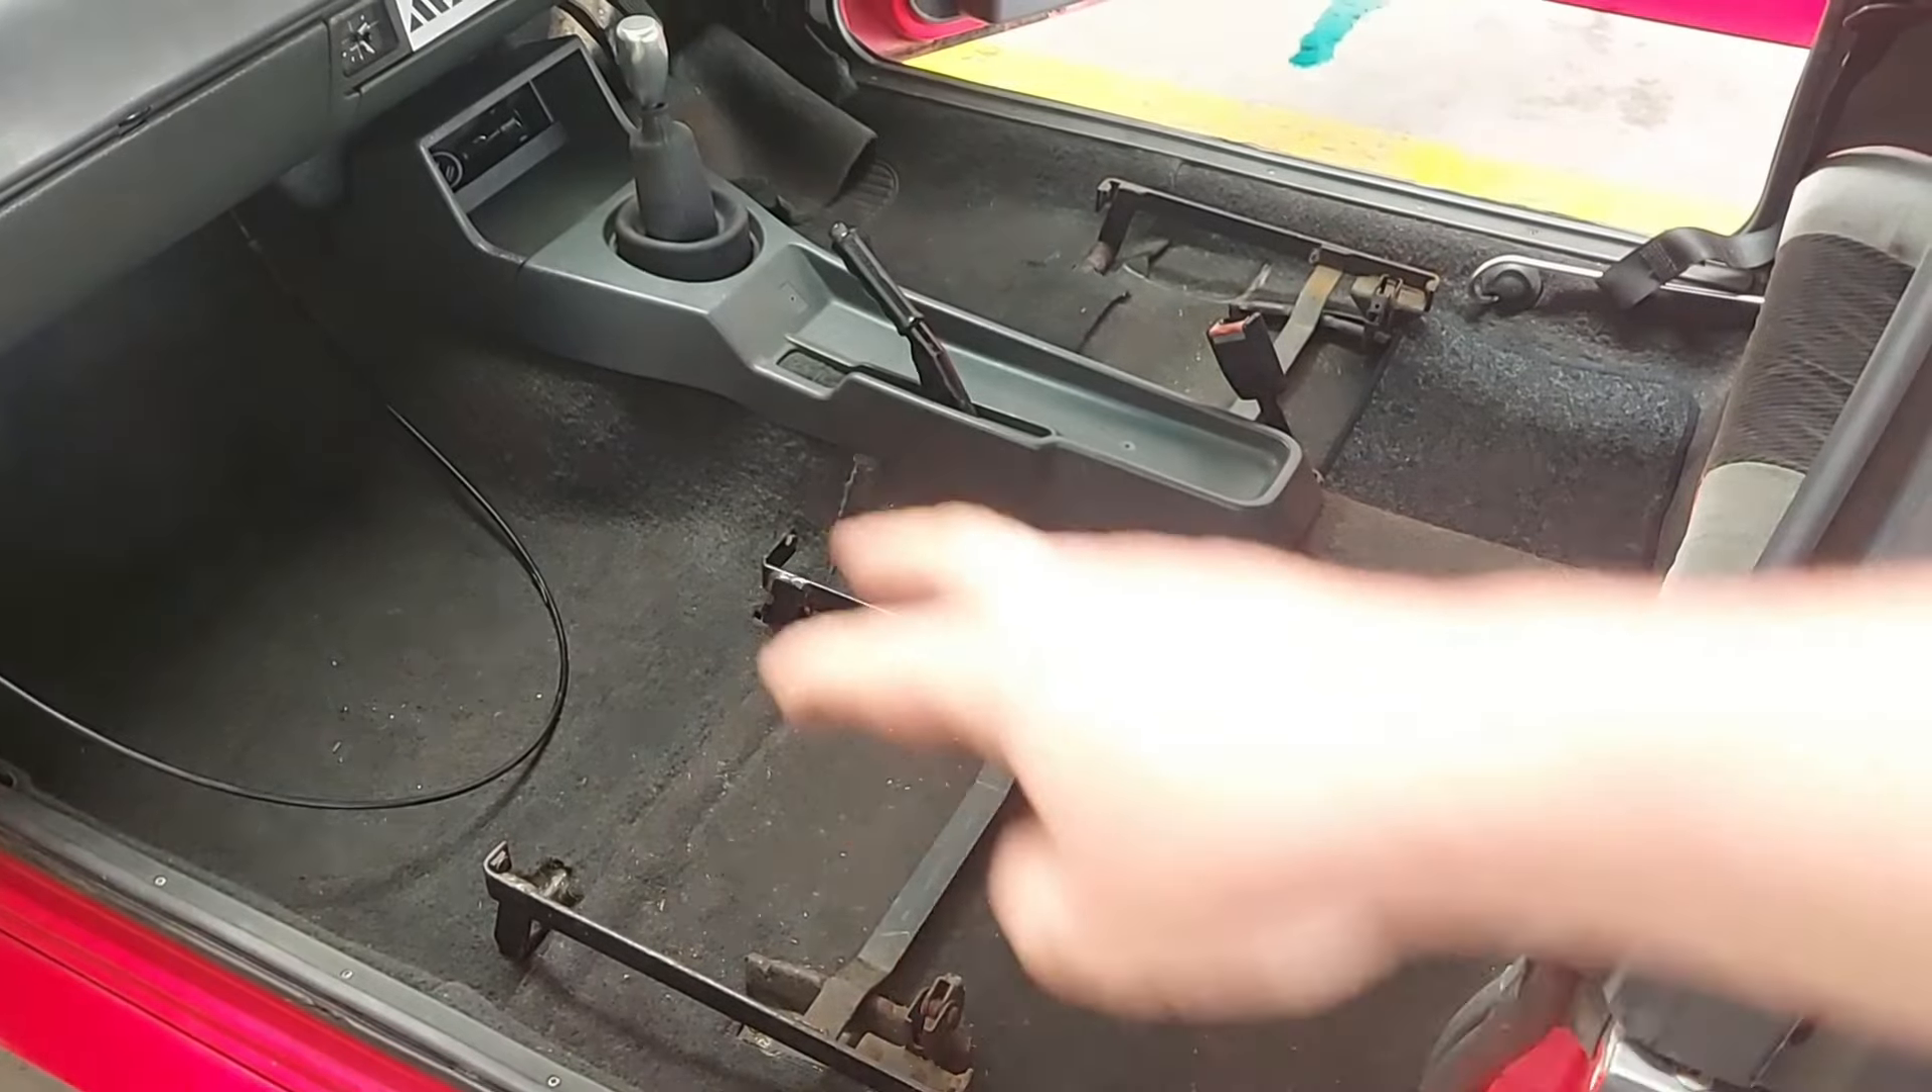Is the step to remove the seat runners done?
No.